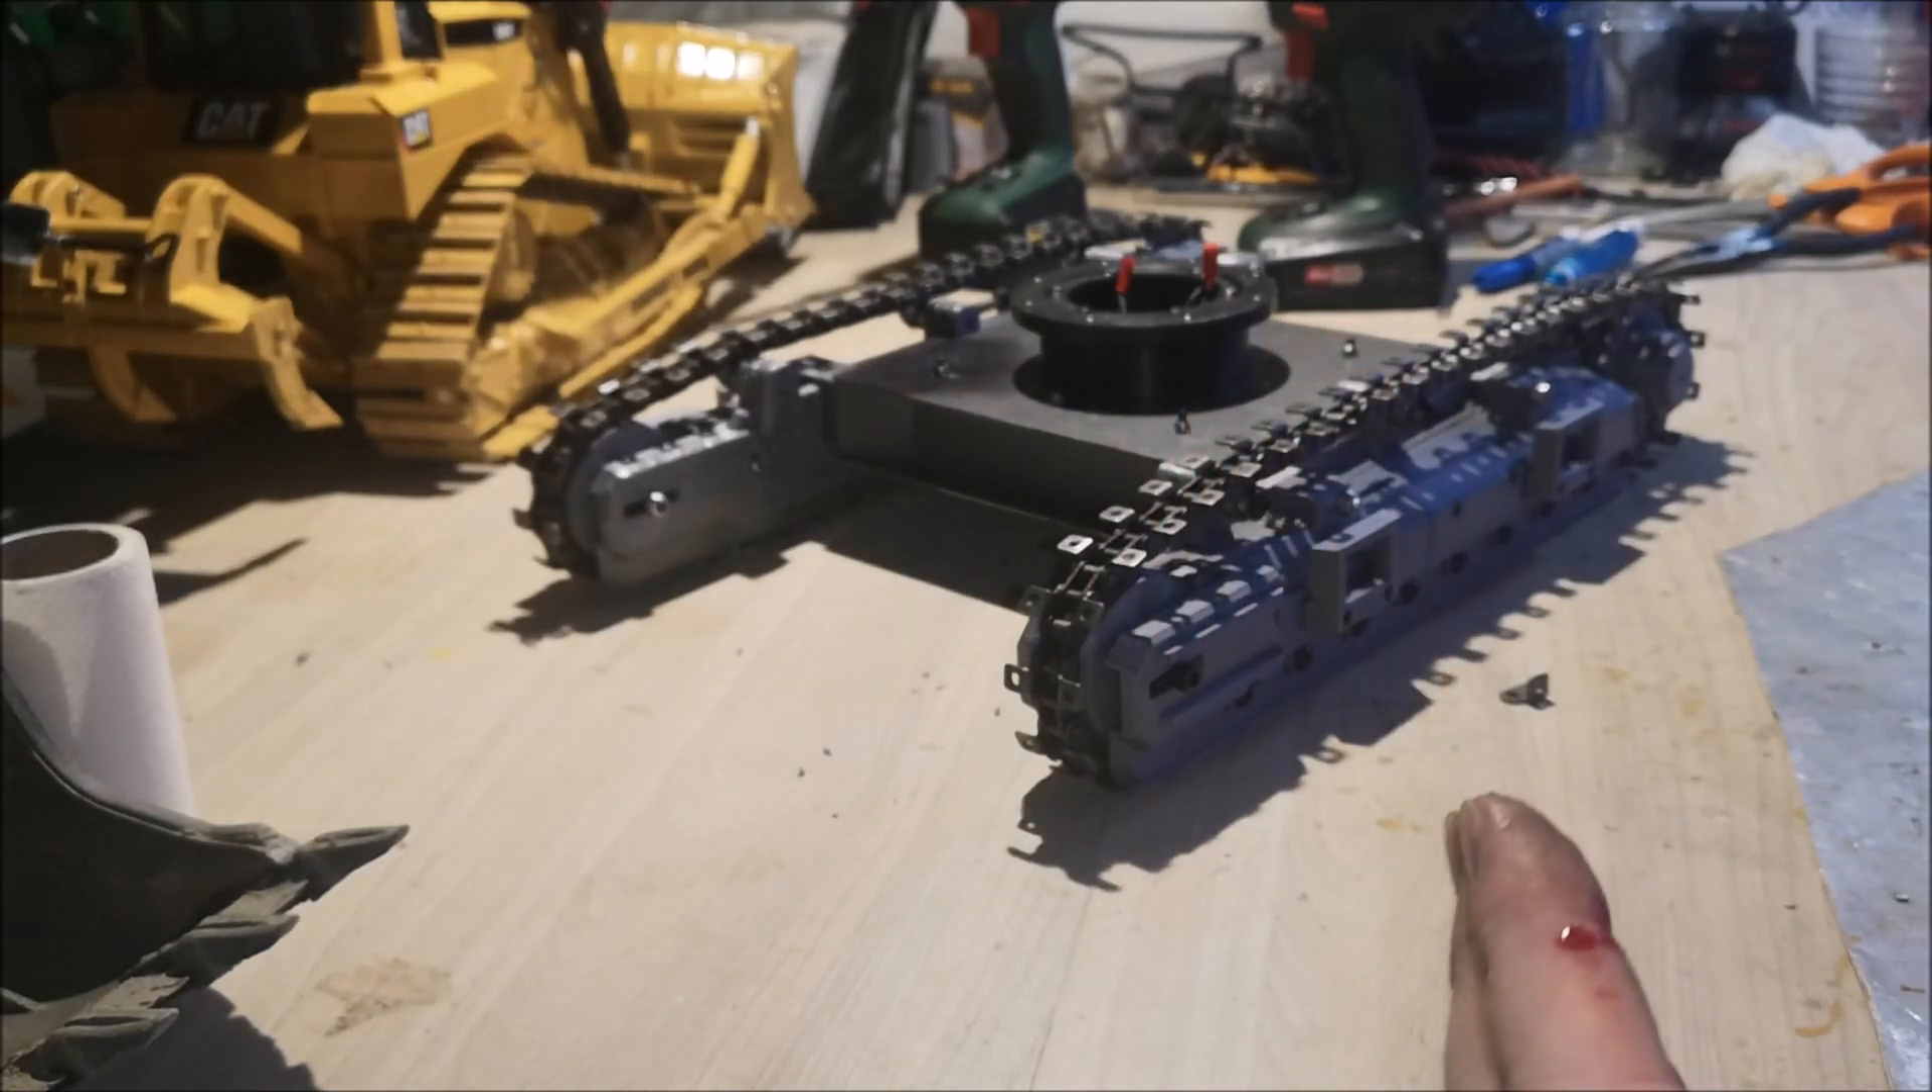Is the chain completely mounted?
Yes.